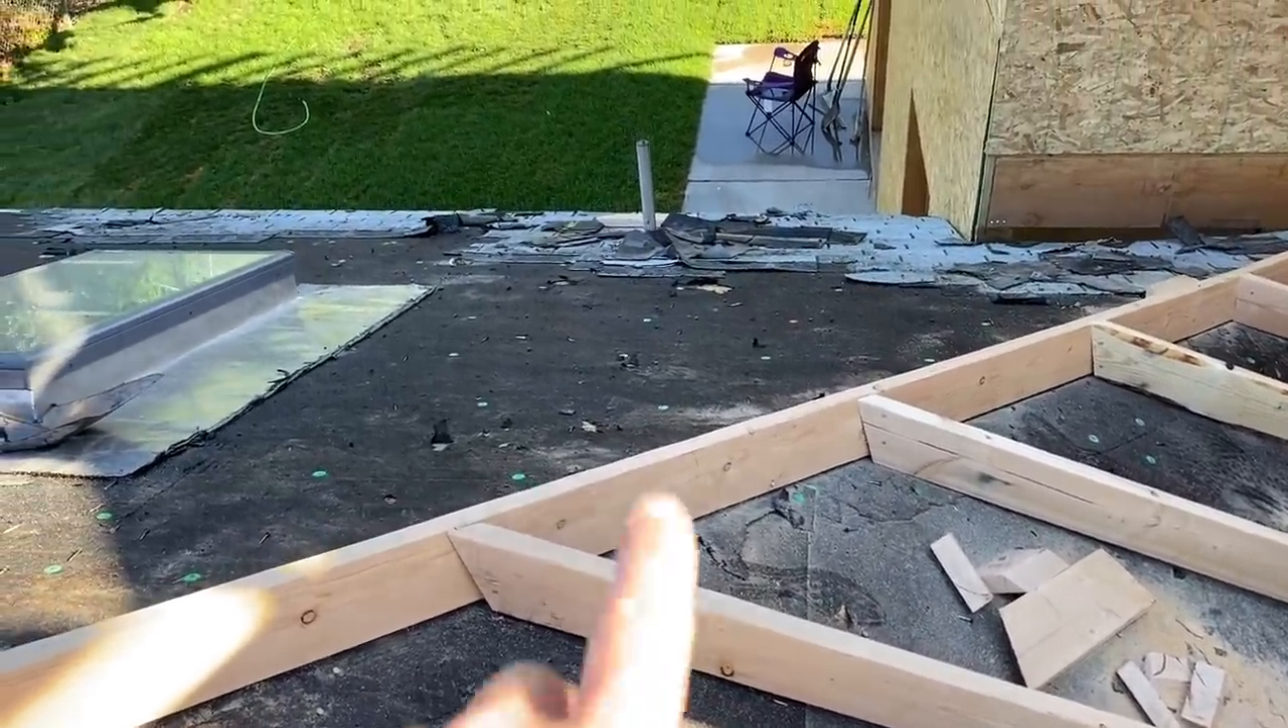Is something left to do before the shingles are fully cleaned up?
Yes.